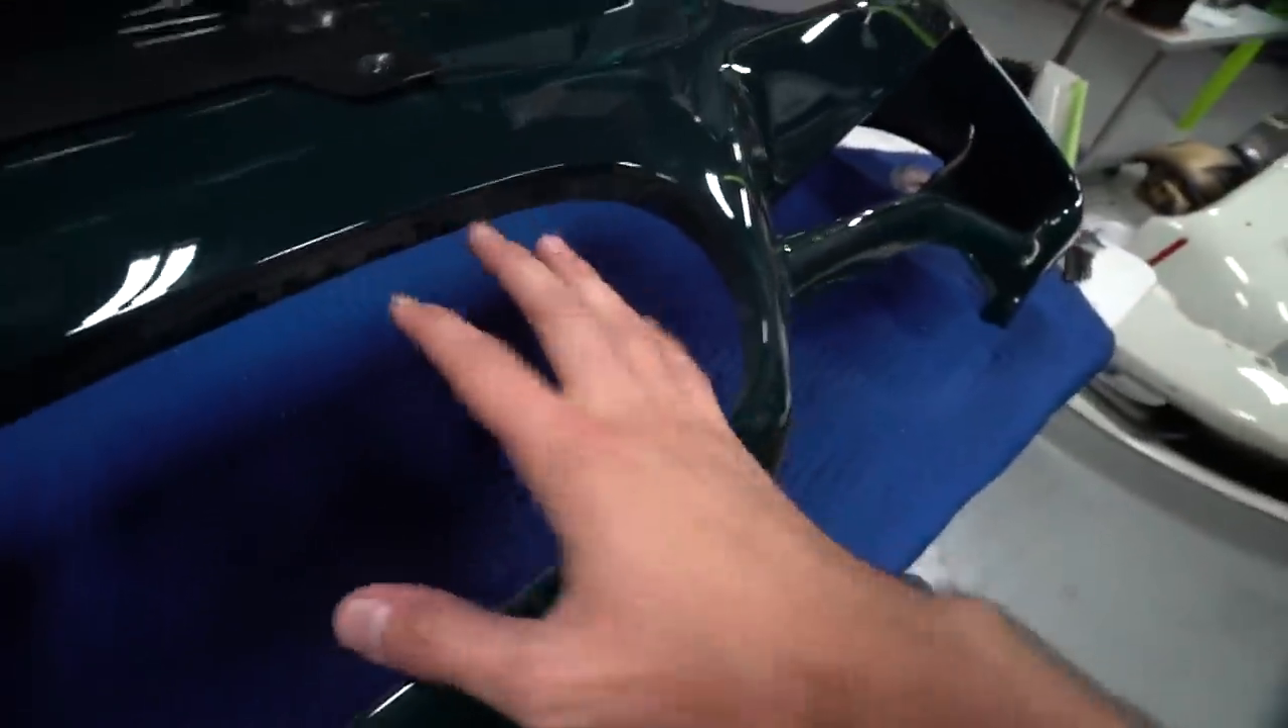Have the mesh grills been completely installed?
No.